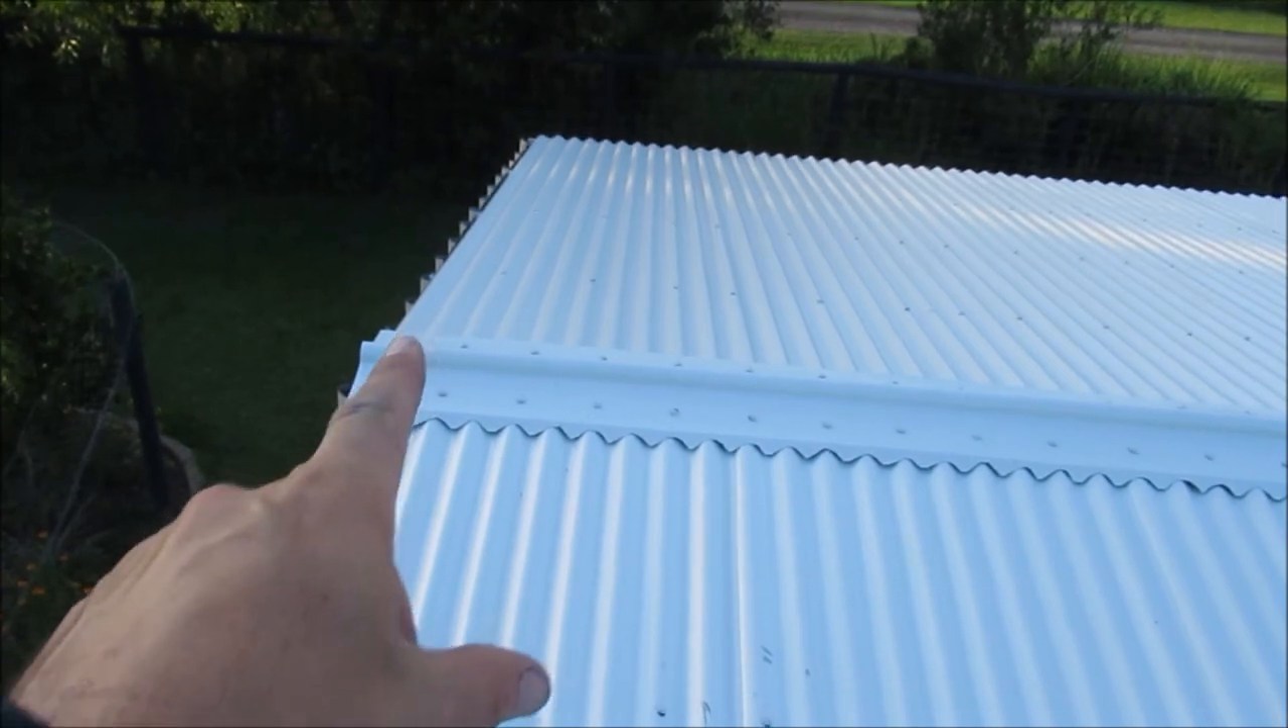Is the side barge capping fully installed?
No.